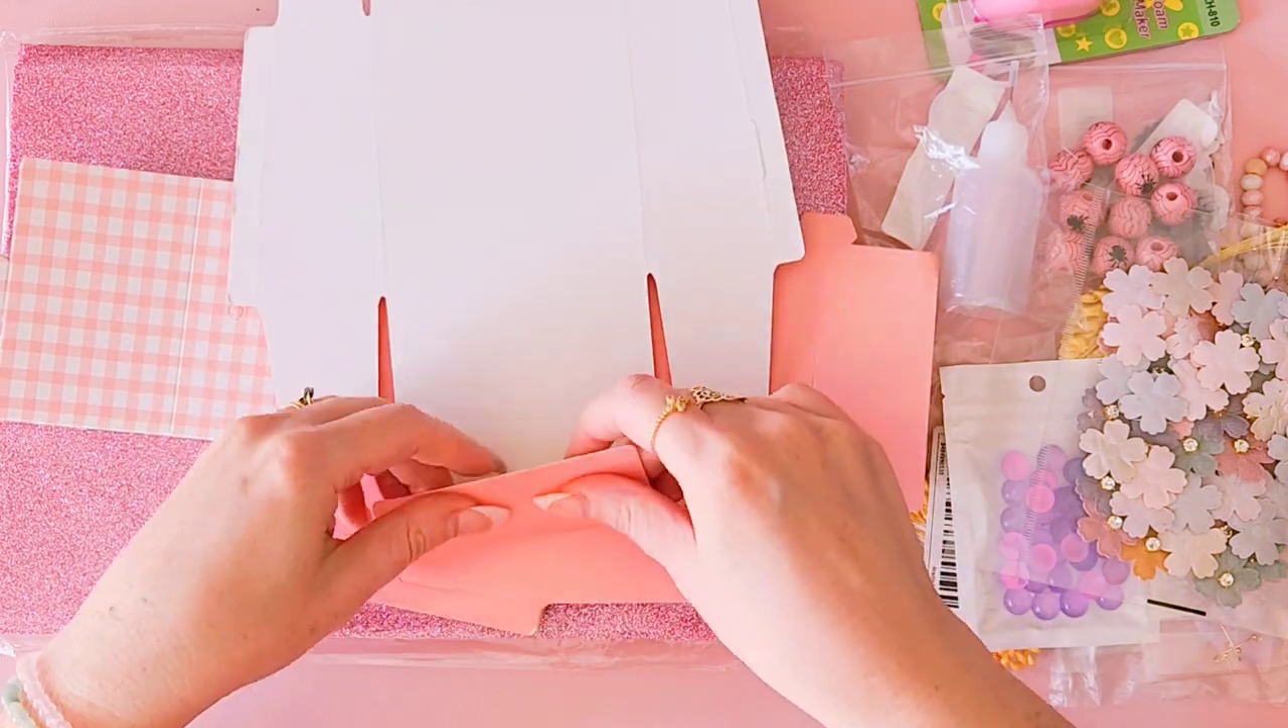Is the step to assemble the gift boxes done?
No.